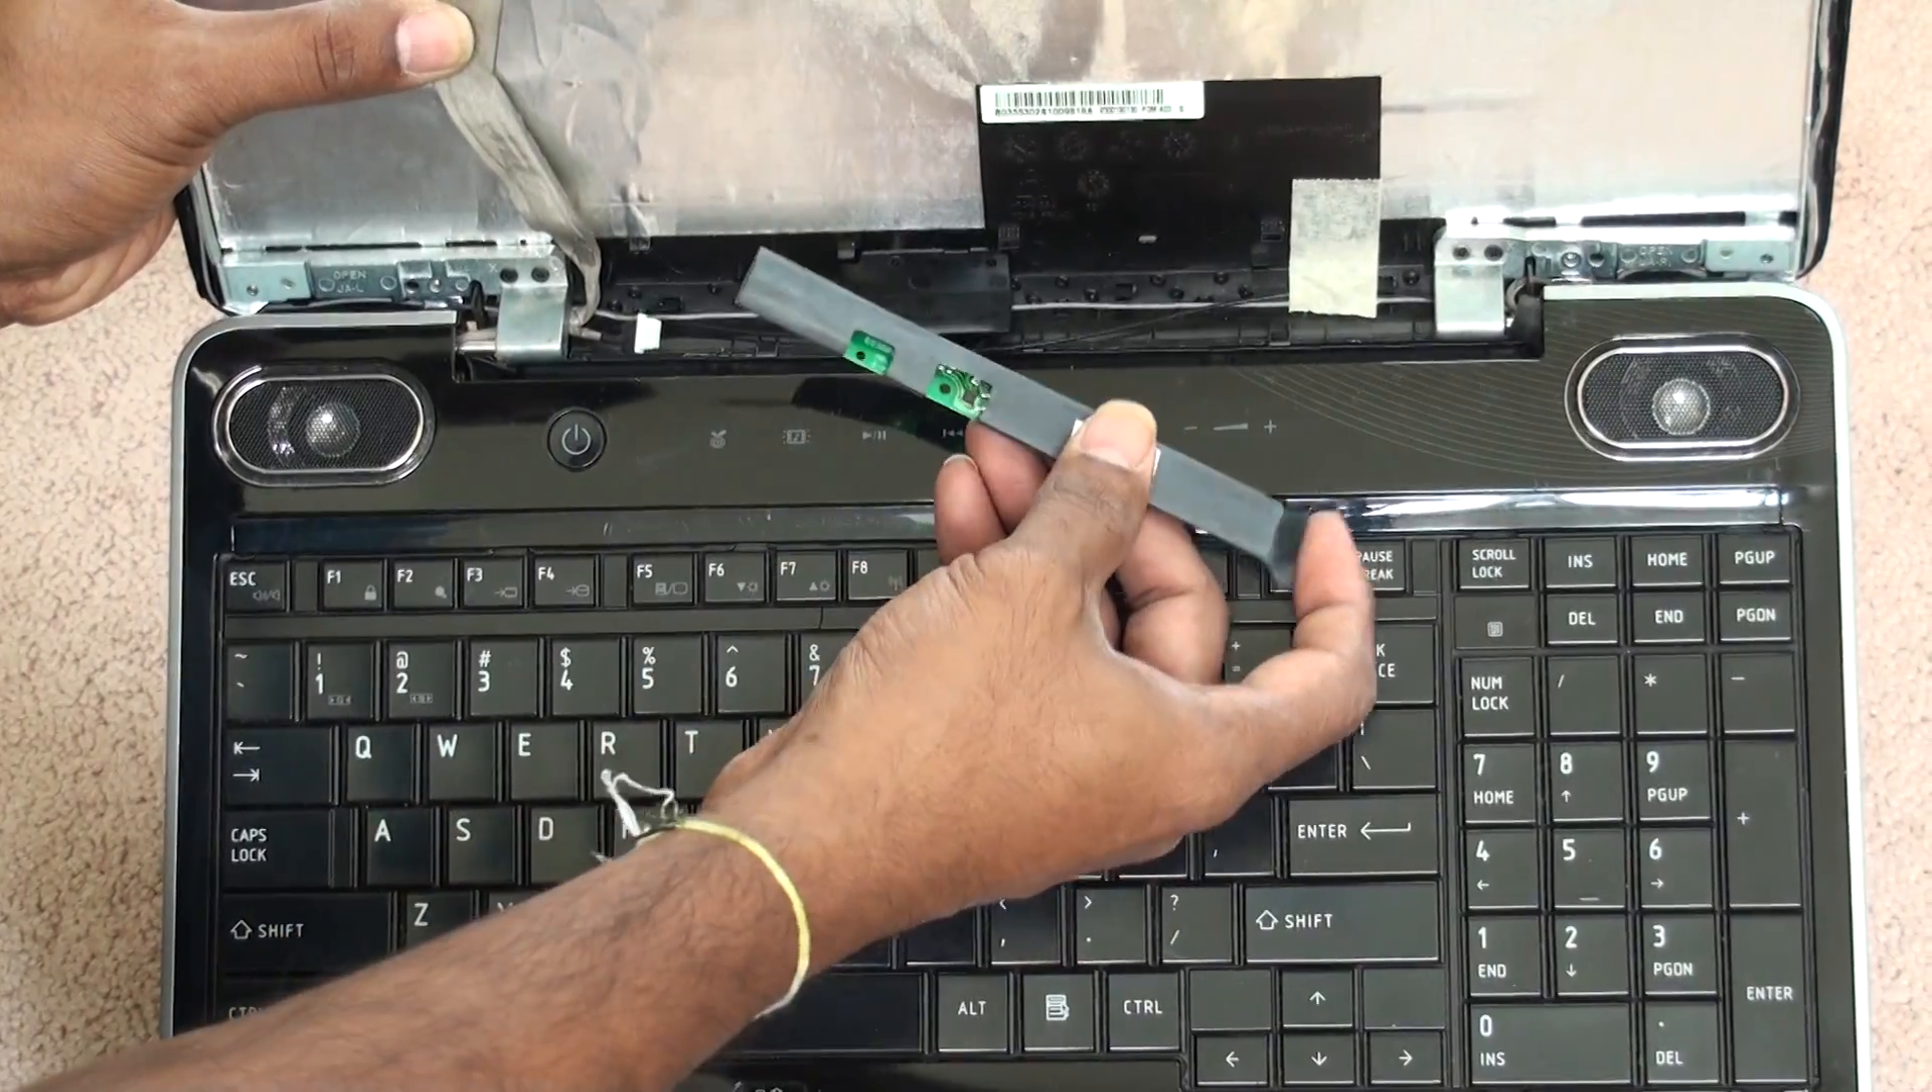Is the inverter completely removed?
Yes.